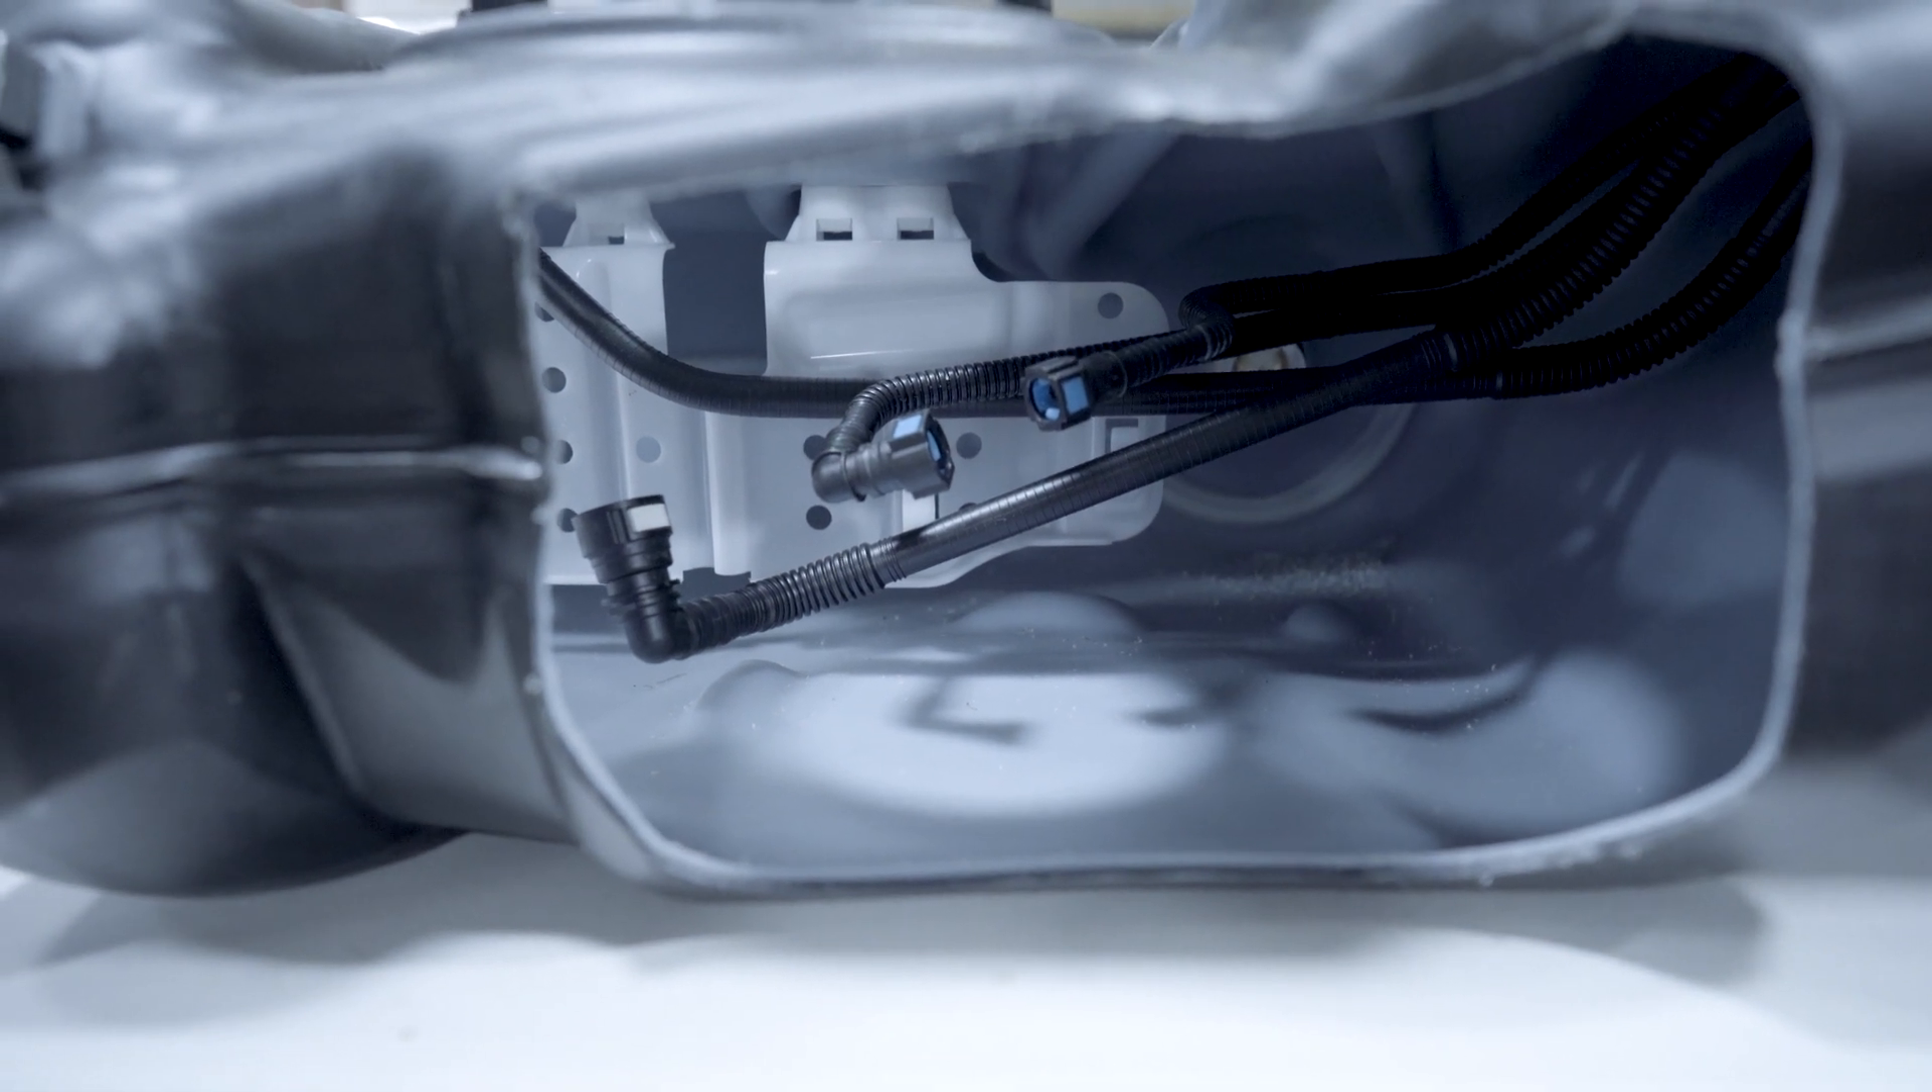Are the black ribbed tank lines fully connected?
No.